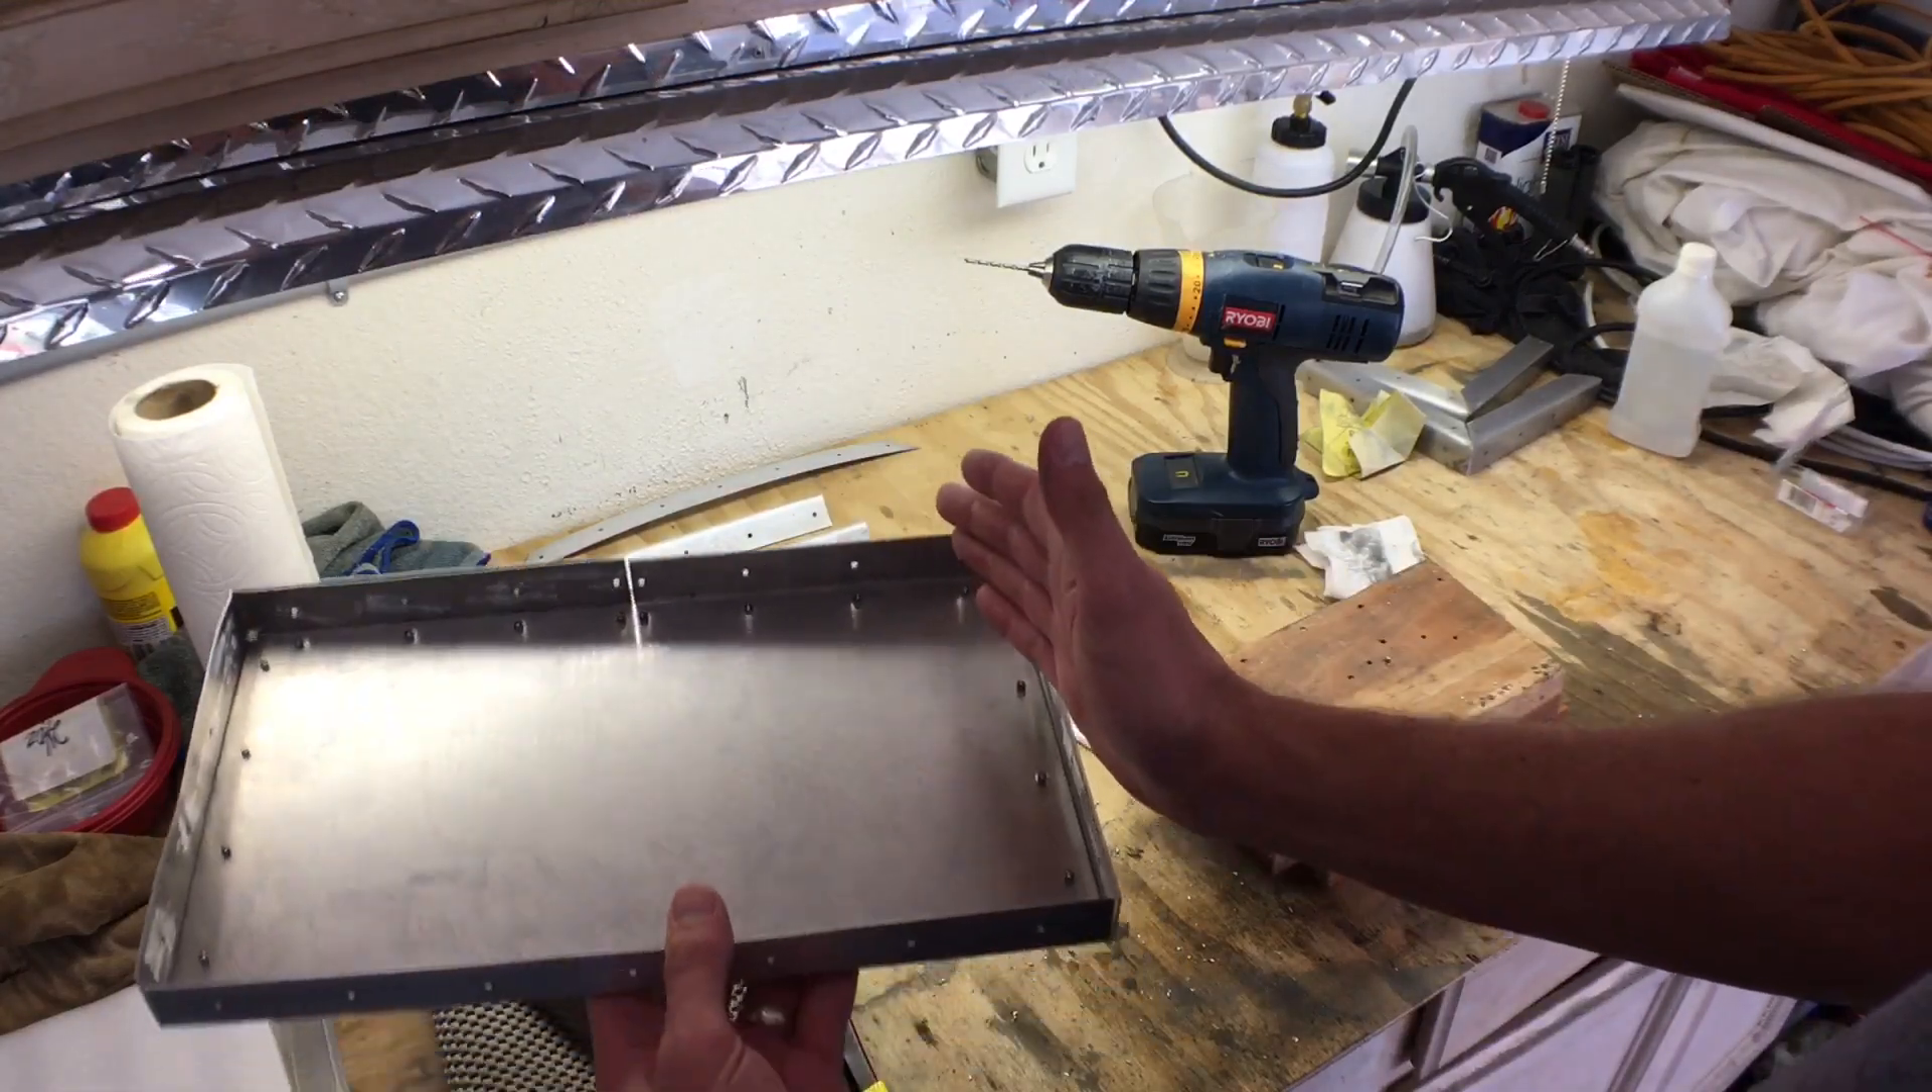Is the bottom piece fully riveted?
Yes.